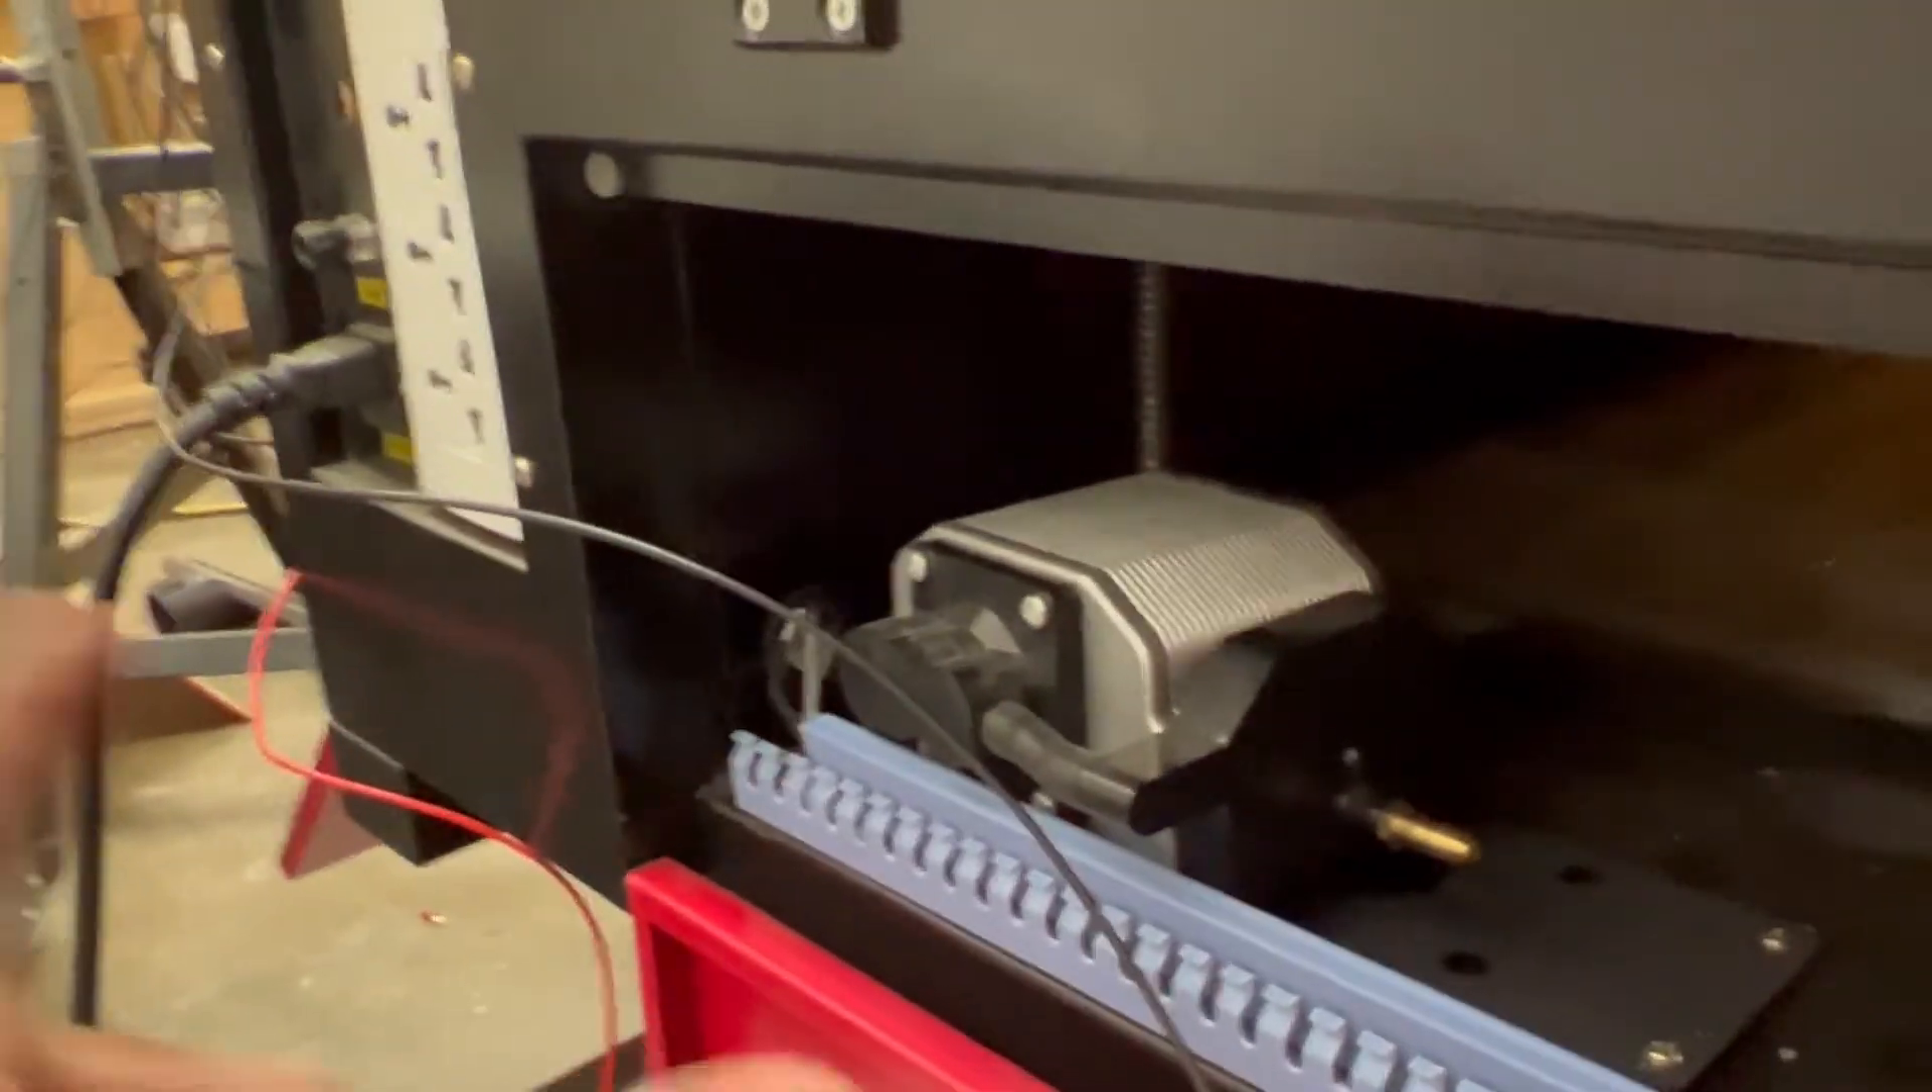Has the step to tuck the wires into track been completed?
No.